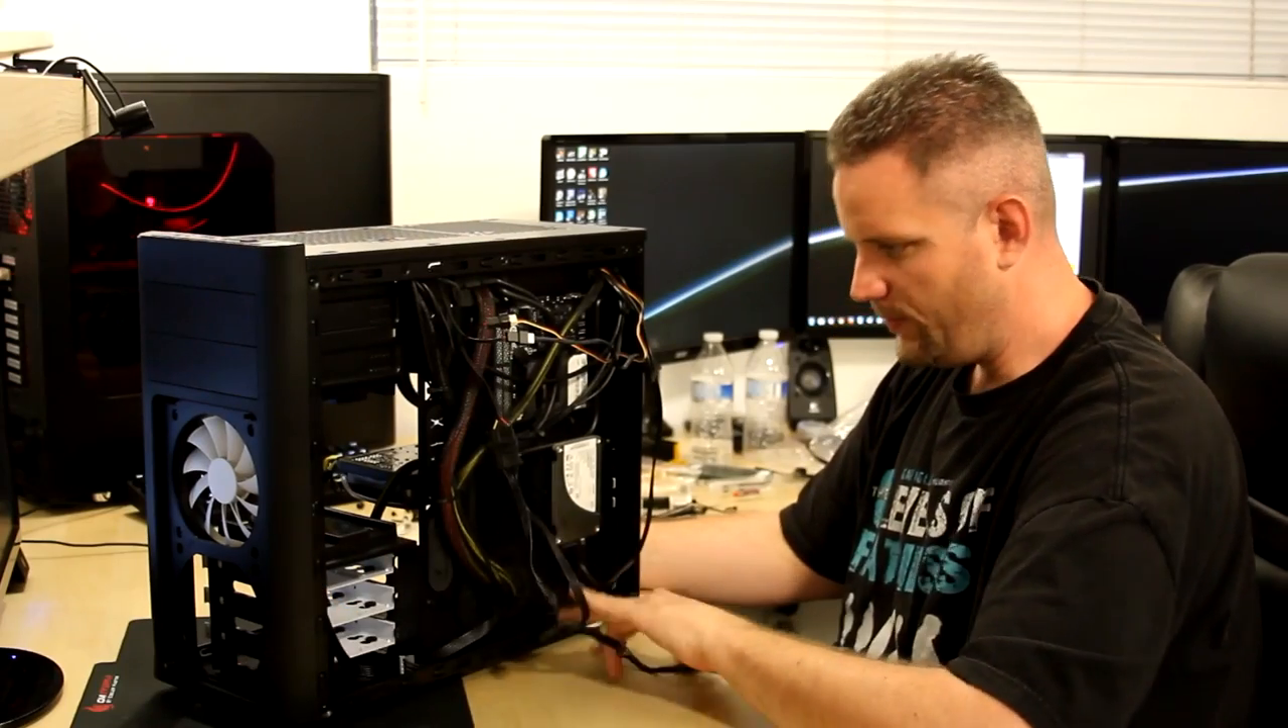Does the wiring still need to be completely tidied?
Yes.